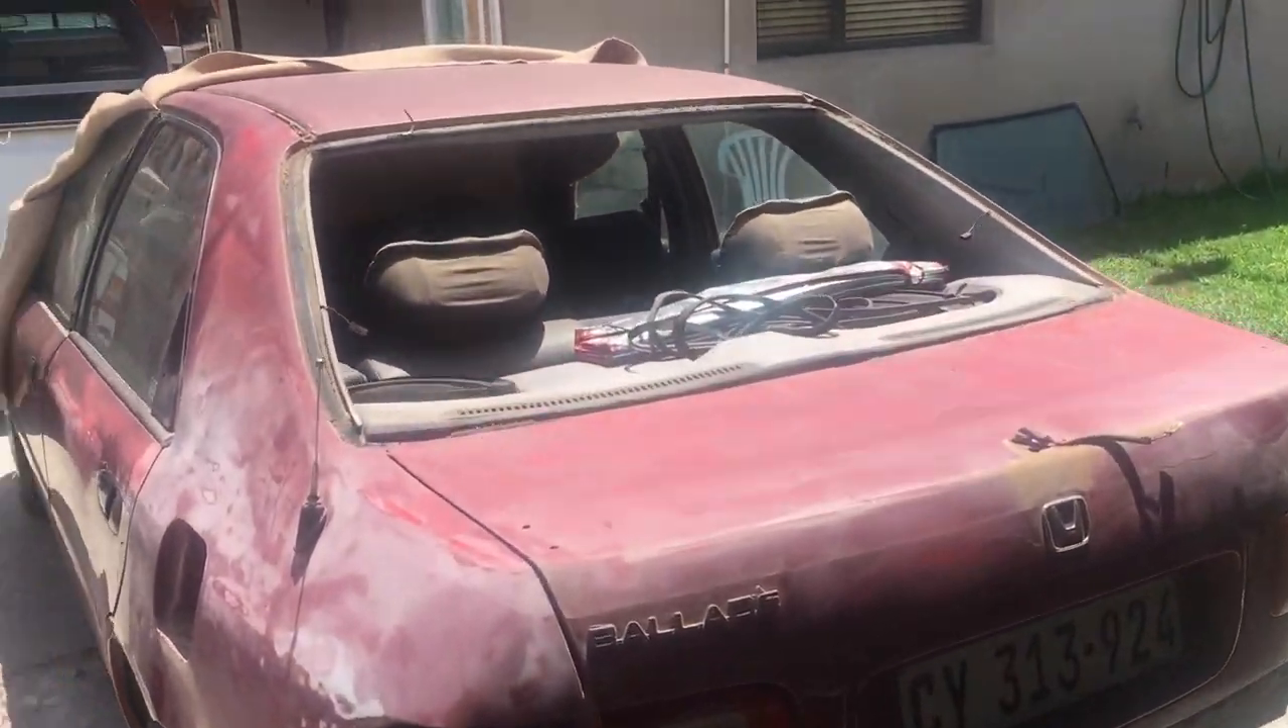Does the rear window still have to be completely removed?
No.